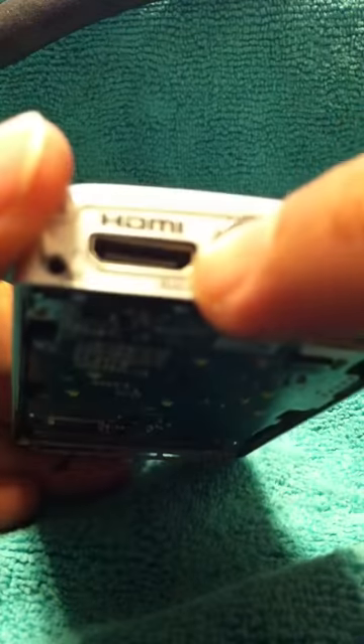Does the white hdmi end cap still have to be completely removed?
Yes.